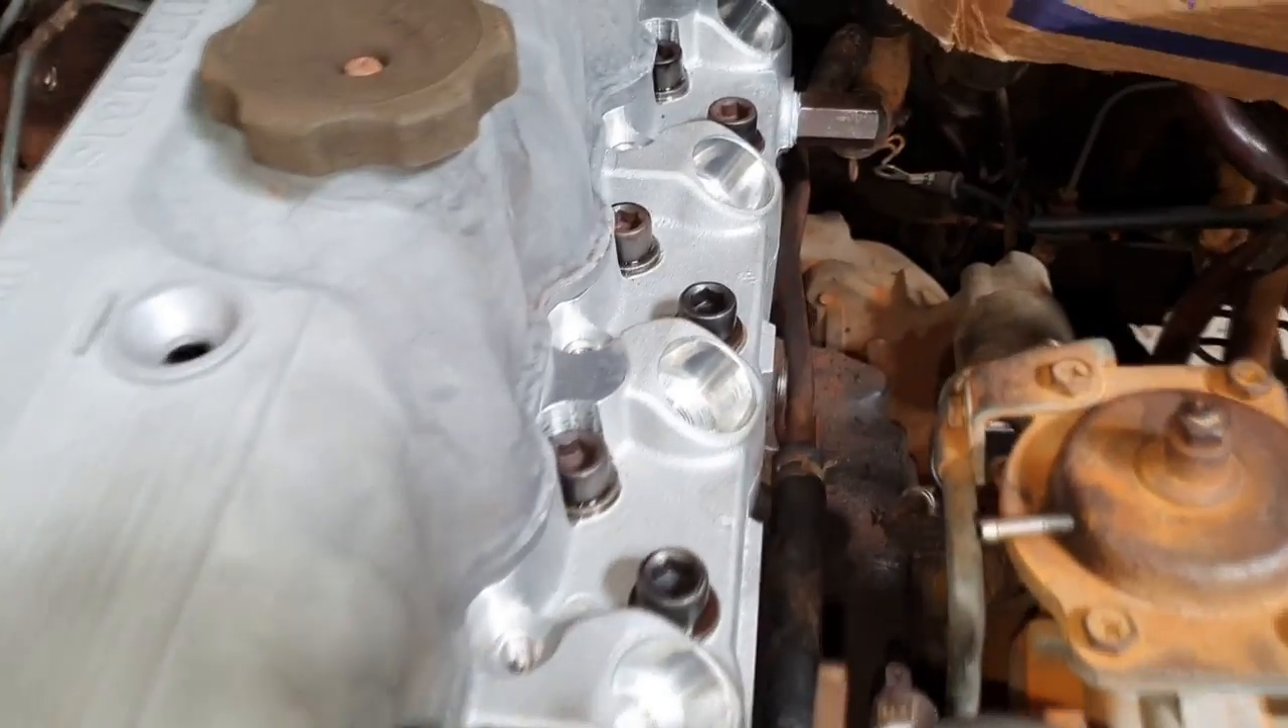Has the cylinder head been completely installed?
Yes.